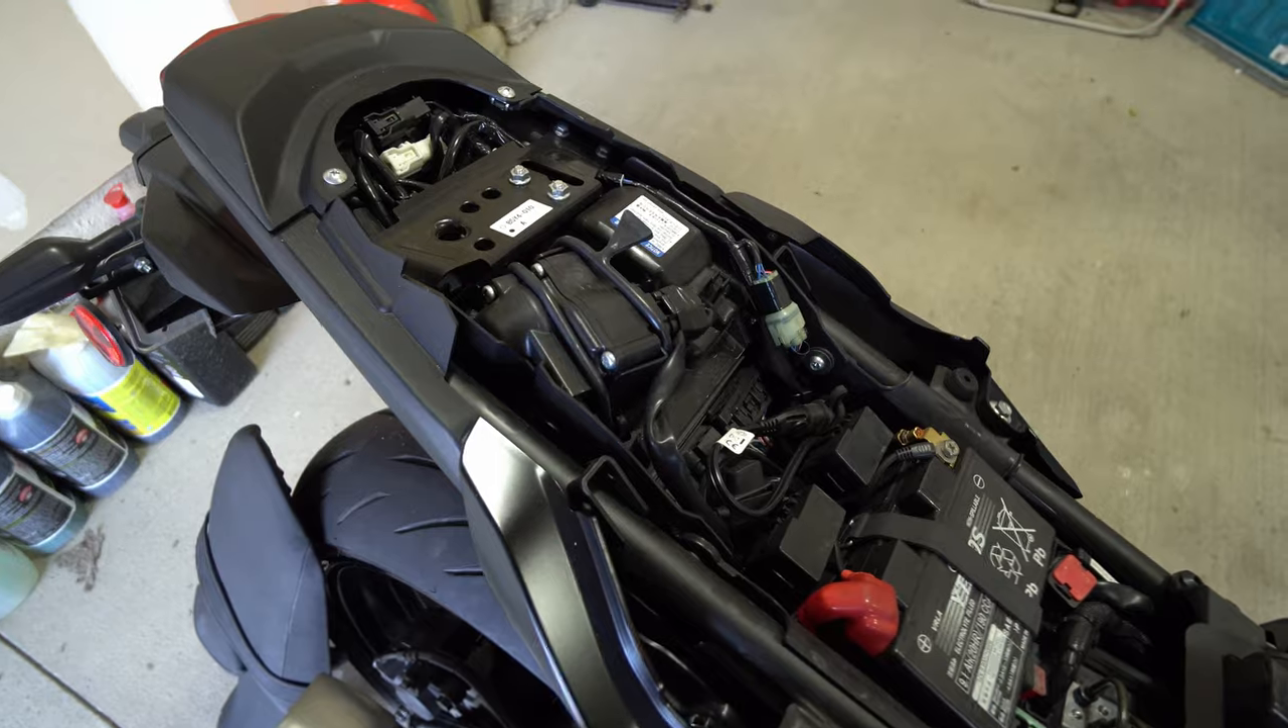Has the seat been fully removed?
Yes.